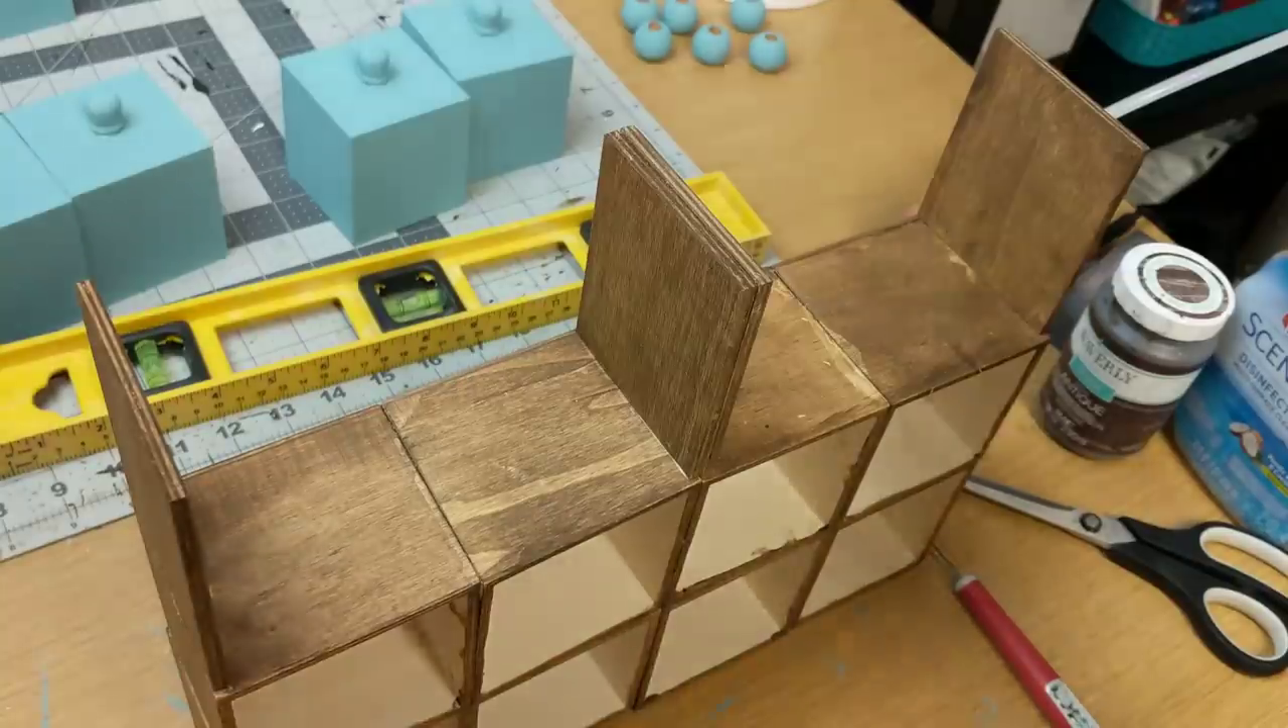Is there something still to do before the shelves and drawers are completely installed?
Yes.